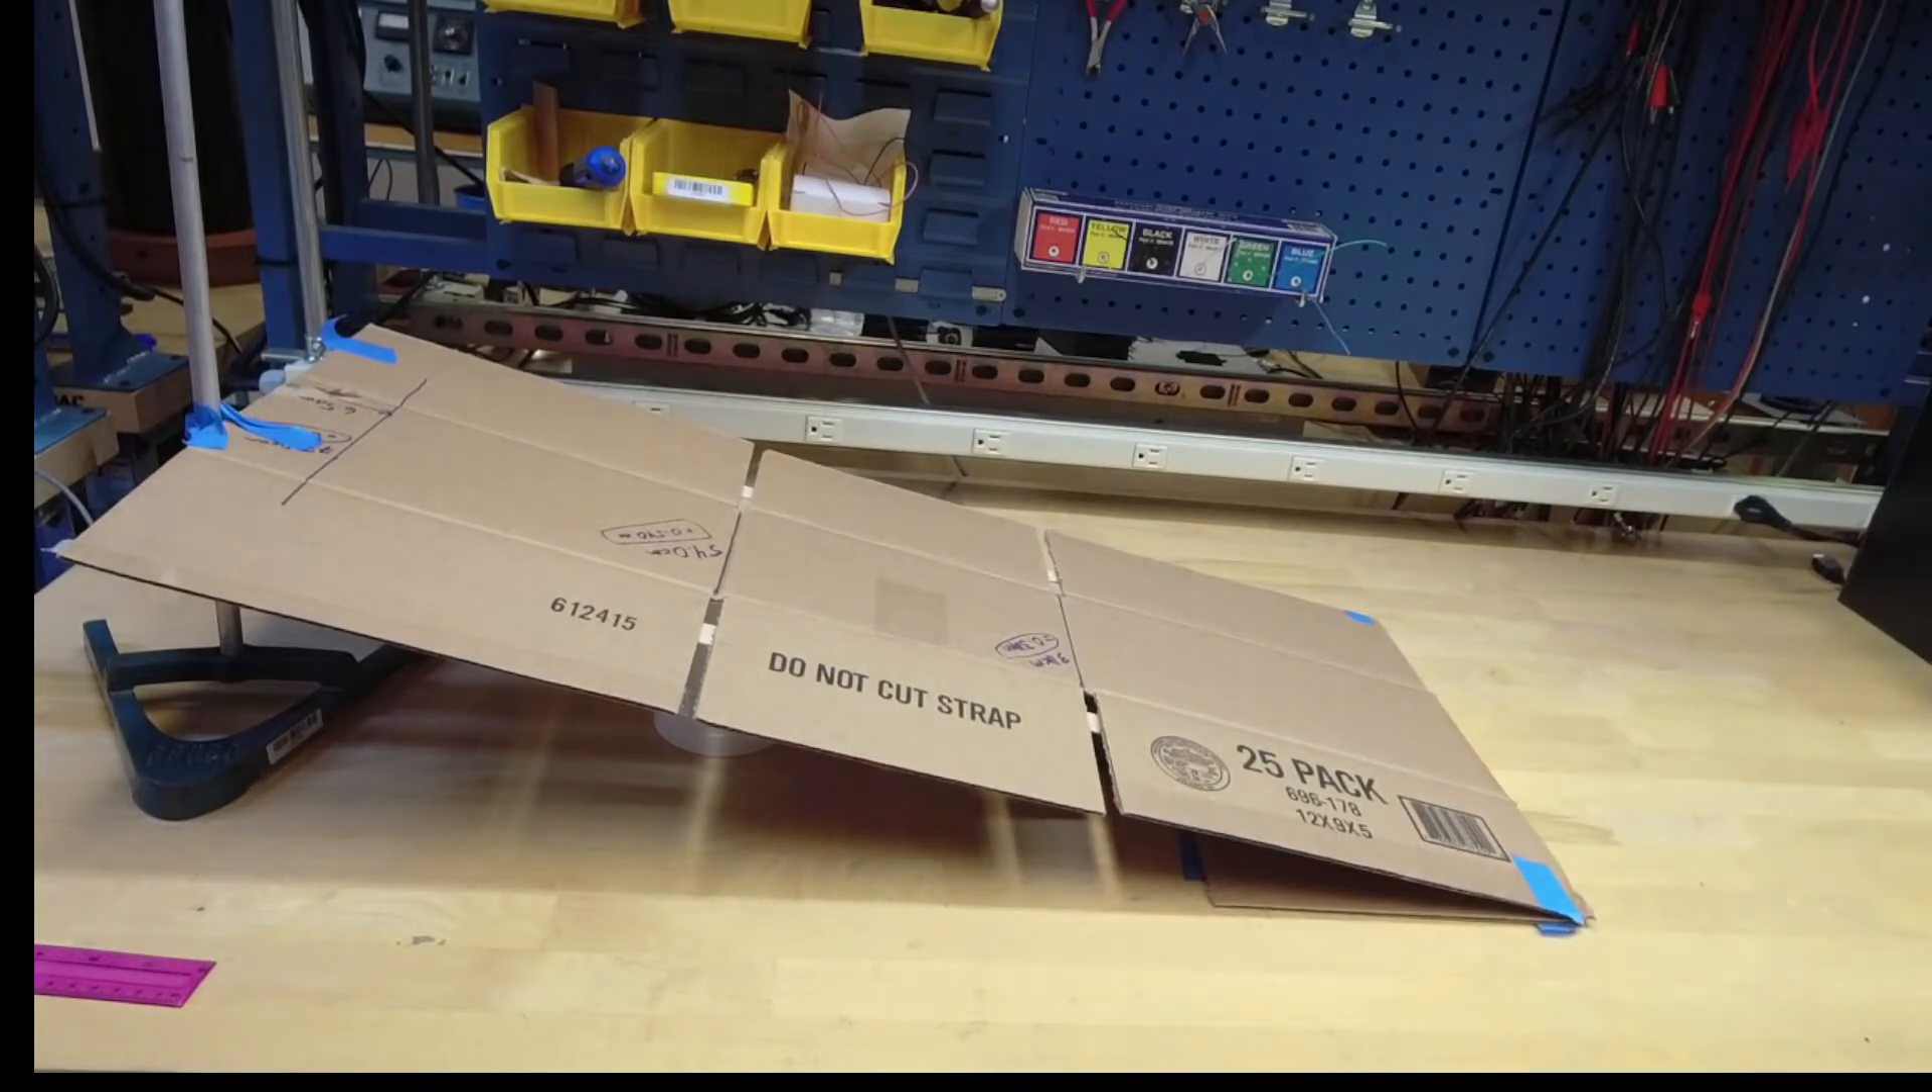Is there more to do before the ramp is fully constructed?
No.